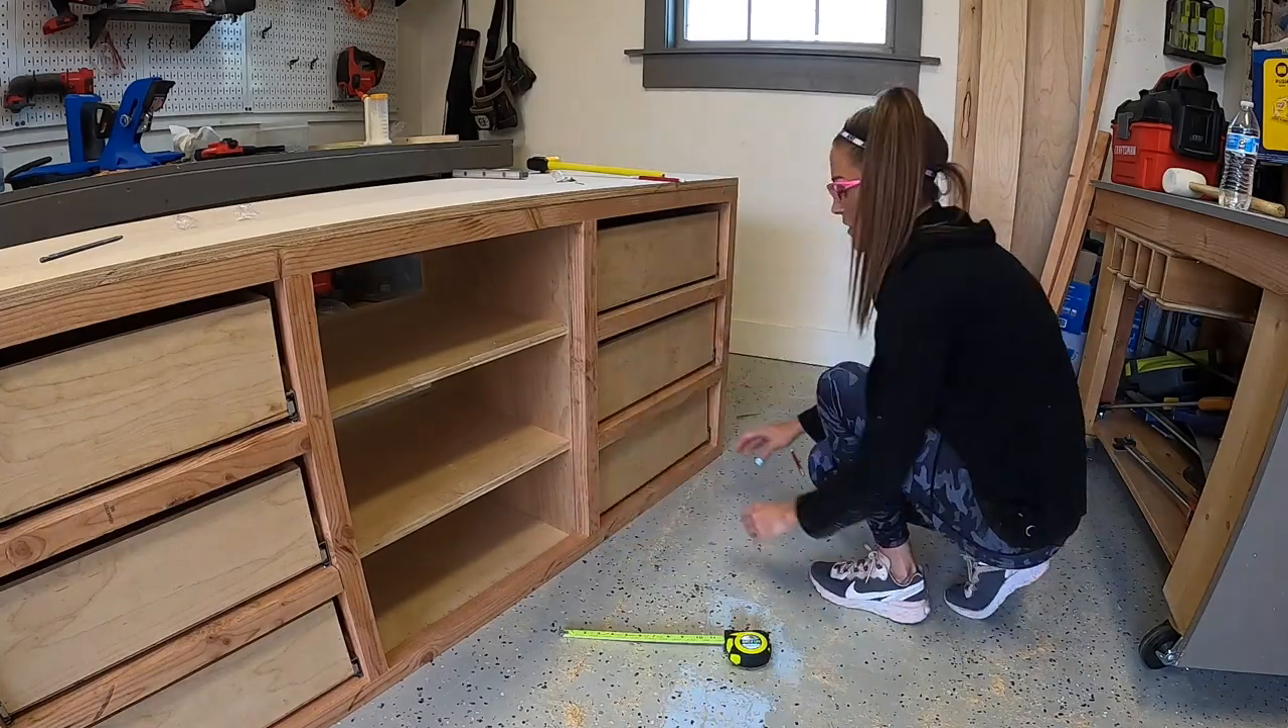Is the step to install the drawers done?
Yes.